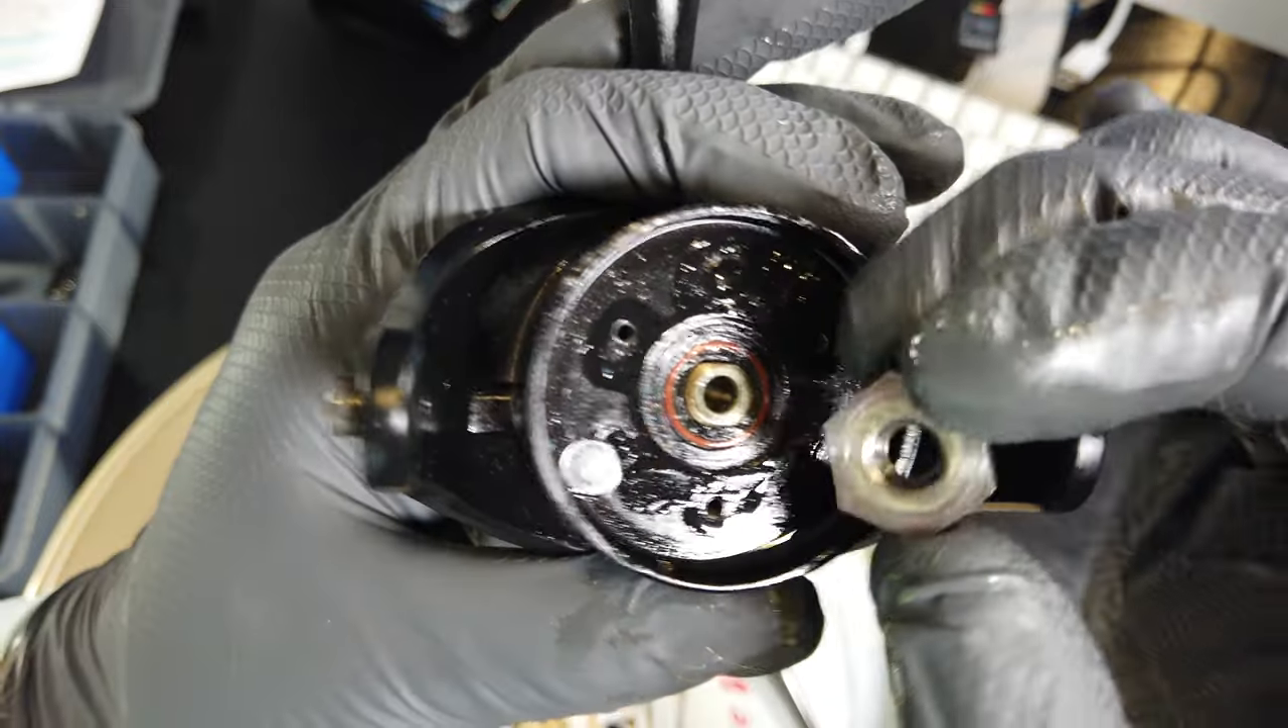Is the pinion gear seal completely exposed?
Yes.